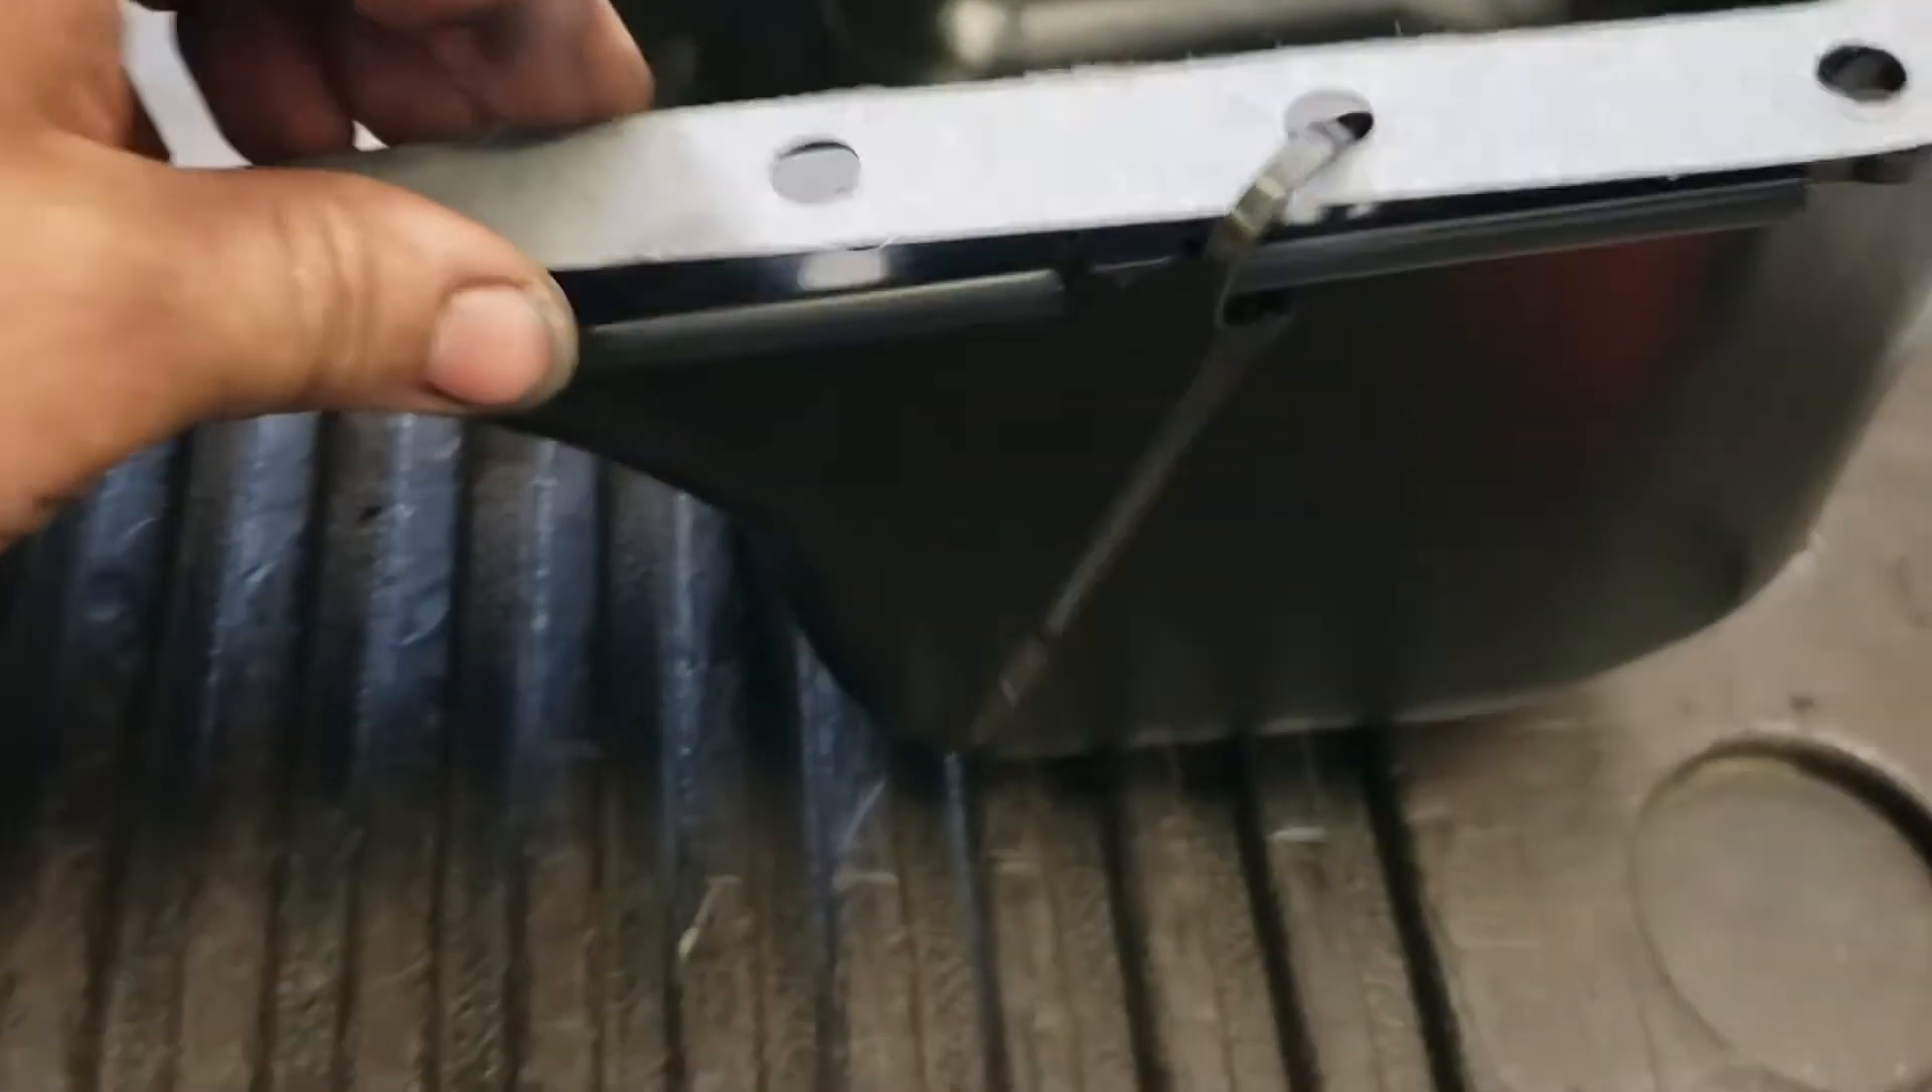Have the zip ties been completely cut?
No.